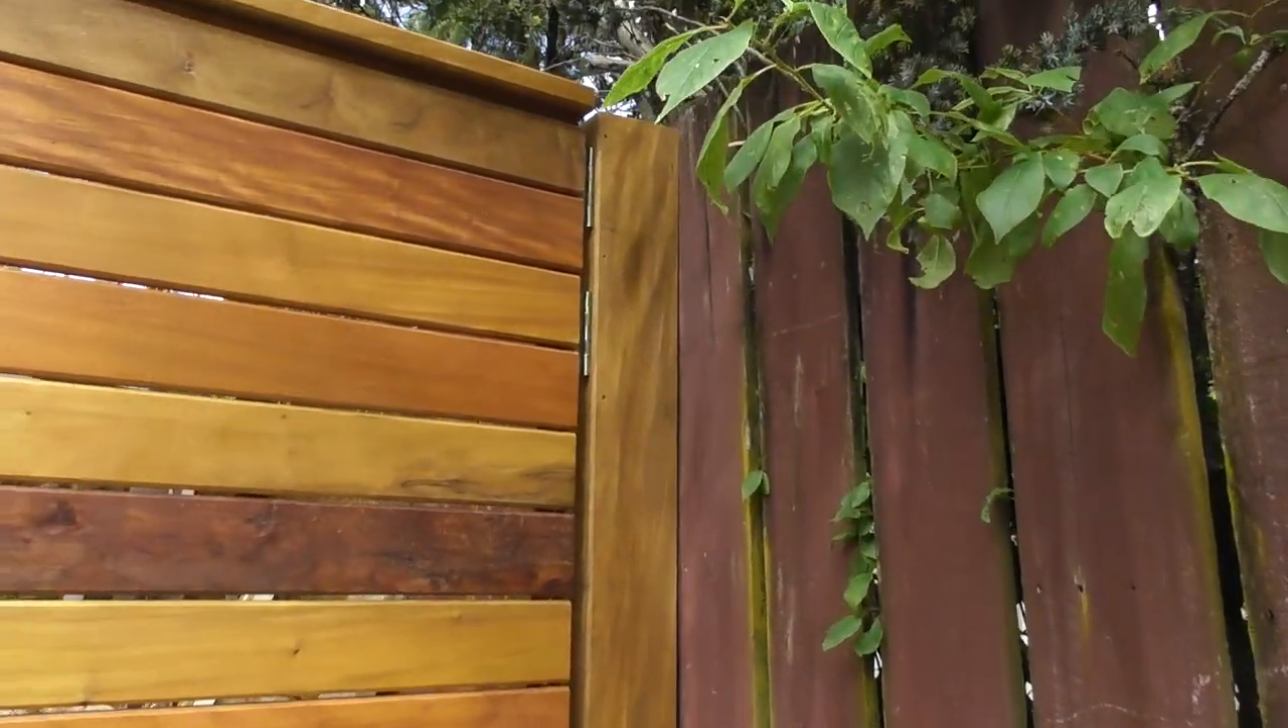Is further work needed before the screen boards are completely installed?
No.